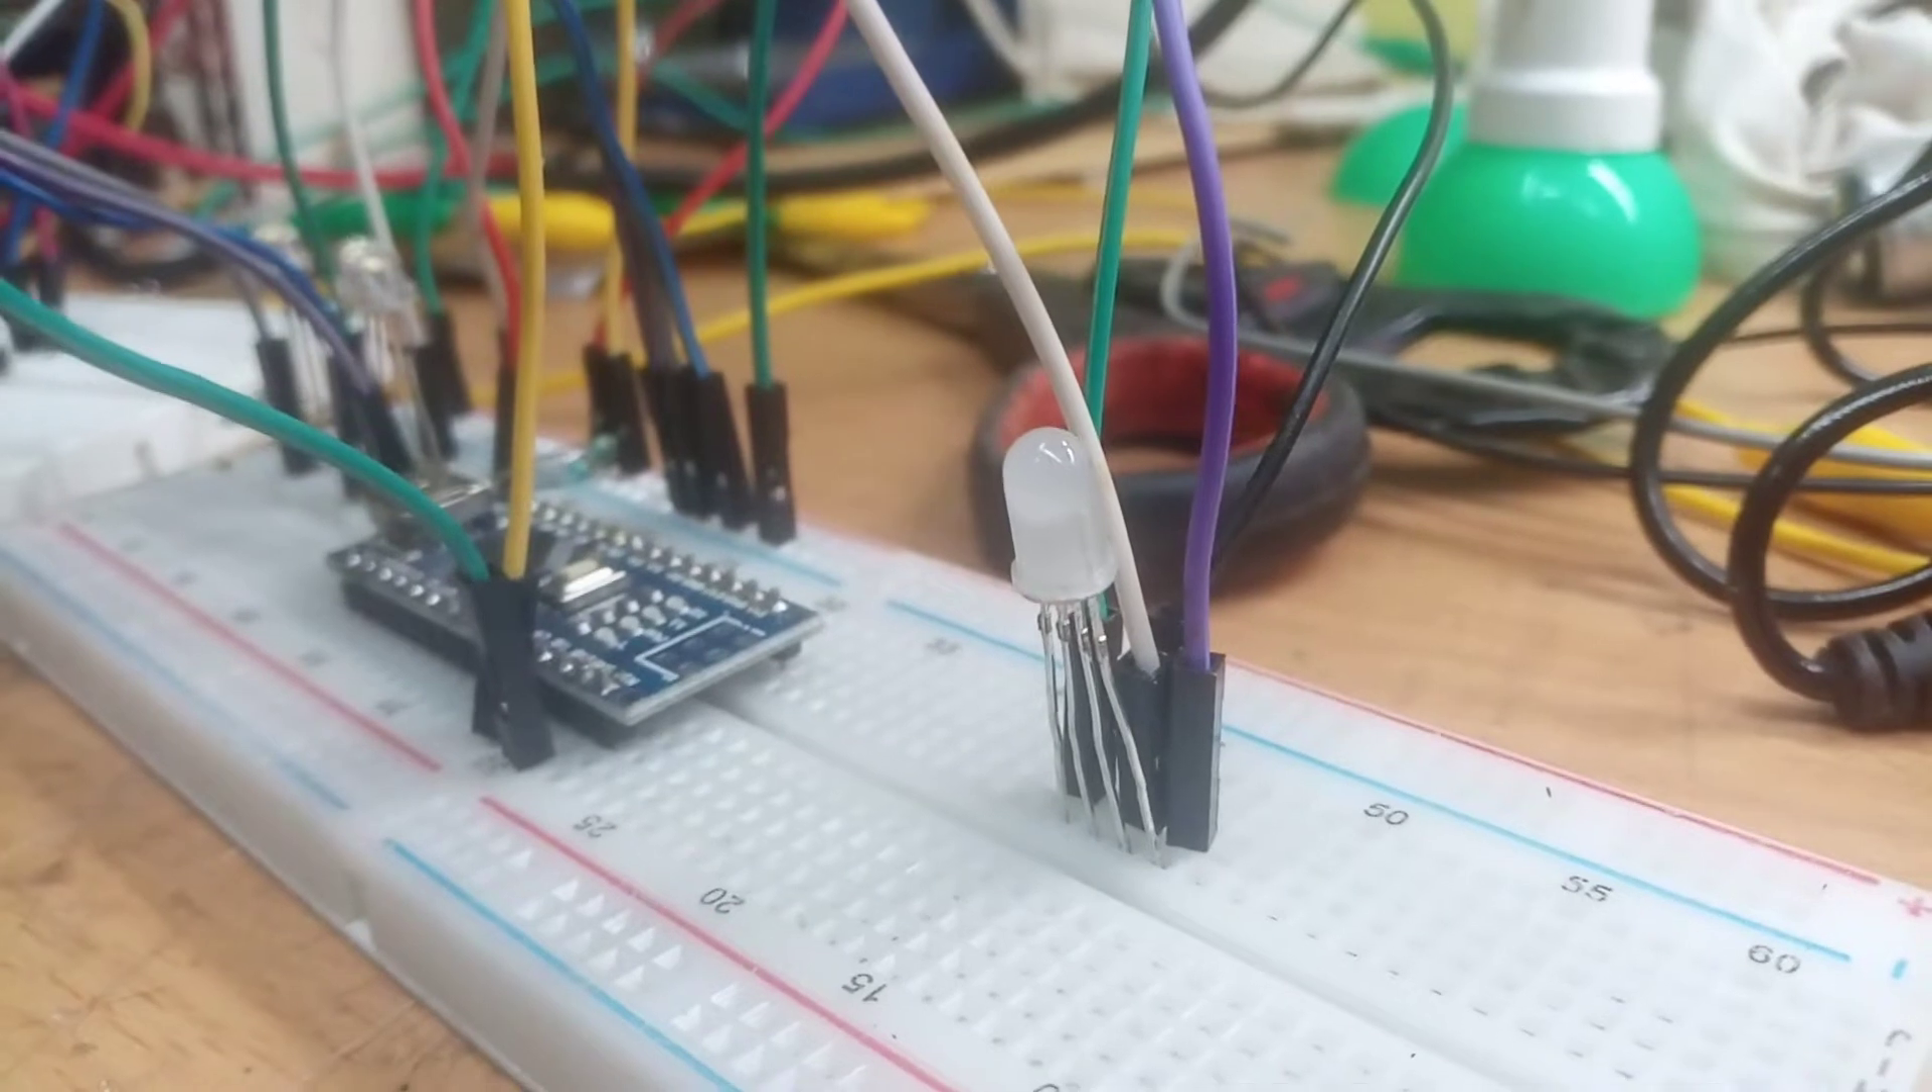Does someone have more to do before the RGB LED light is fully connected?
No.